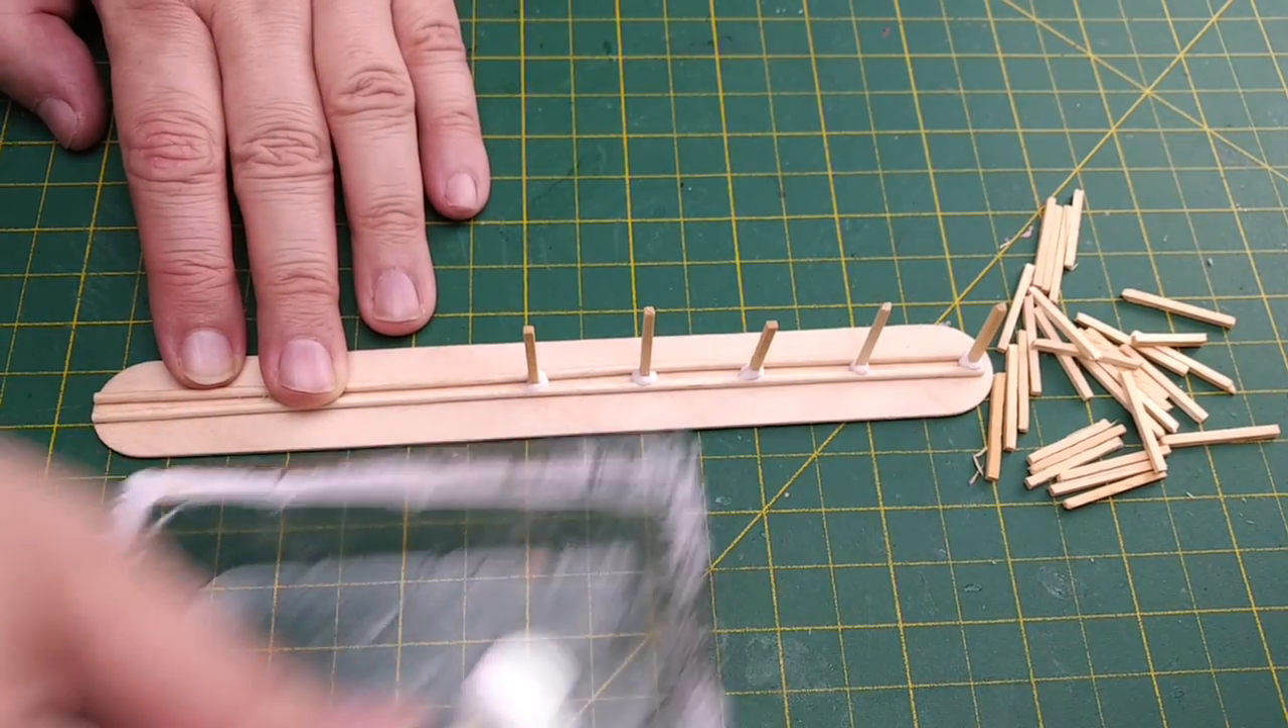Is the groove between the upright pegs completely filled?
No.